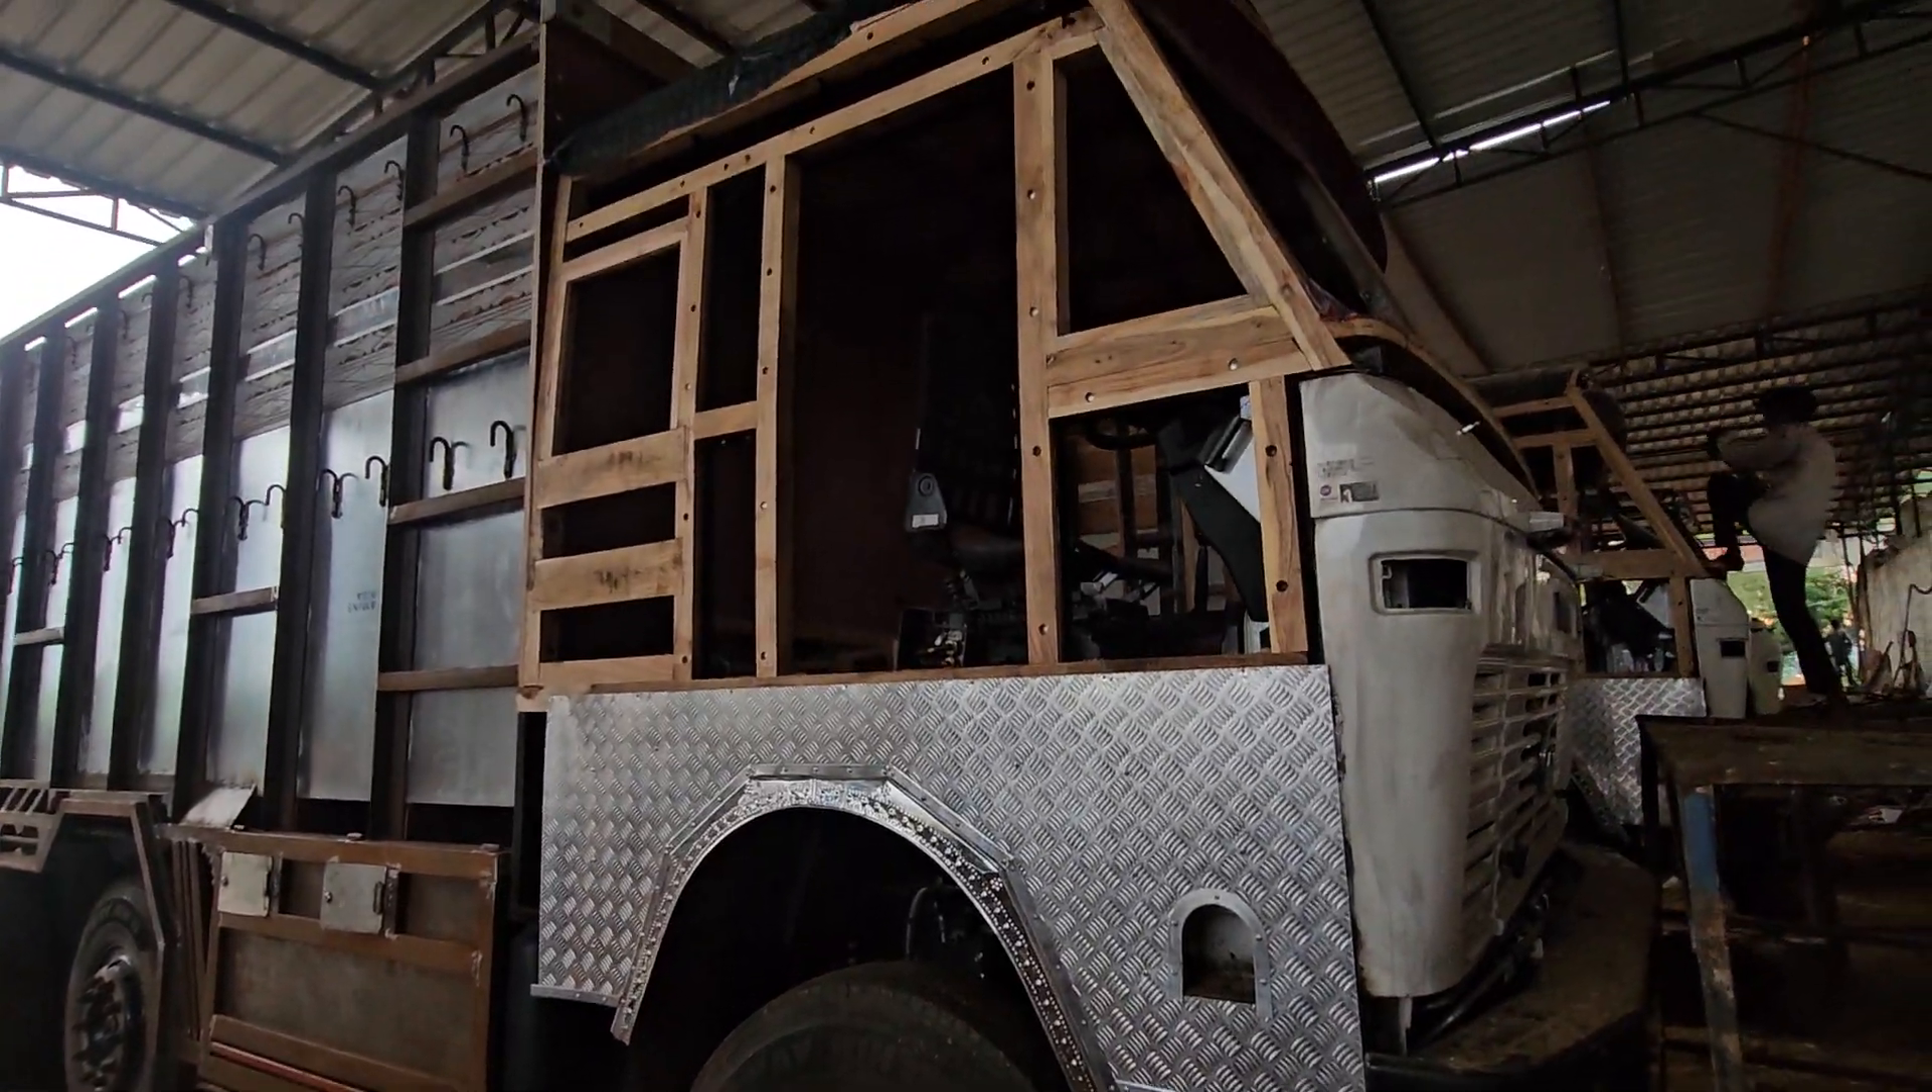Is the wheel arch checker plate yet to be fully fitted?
No.